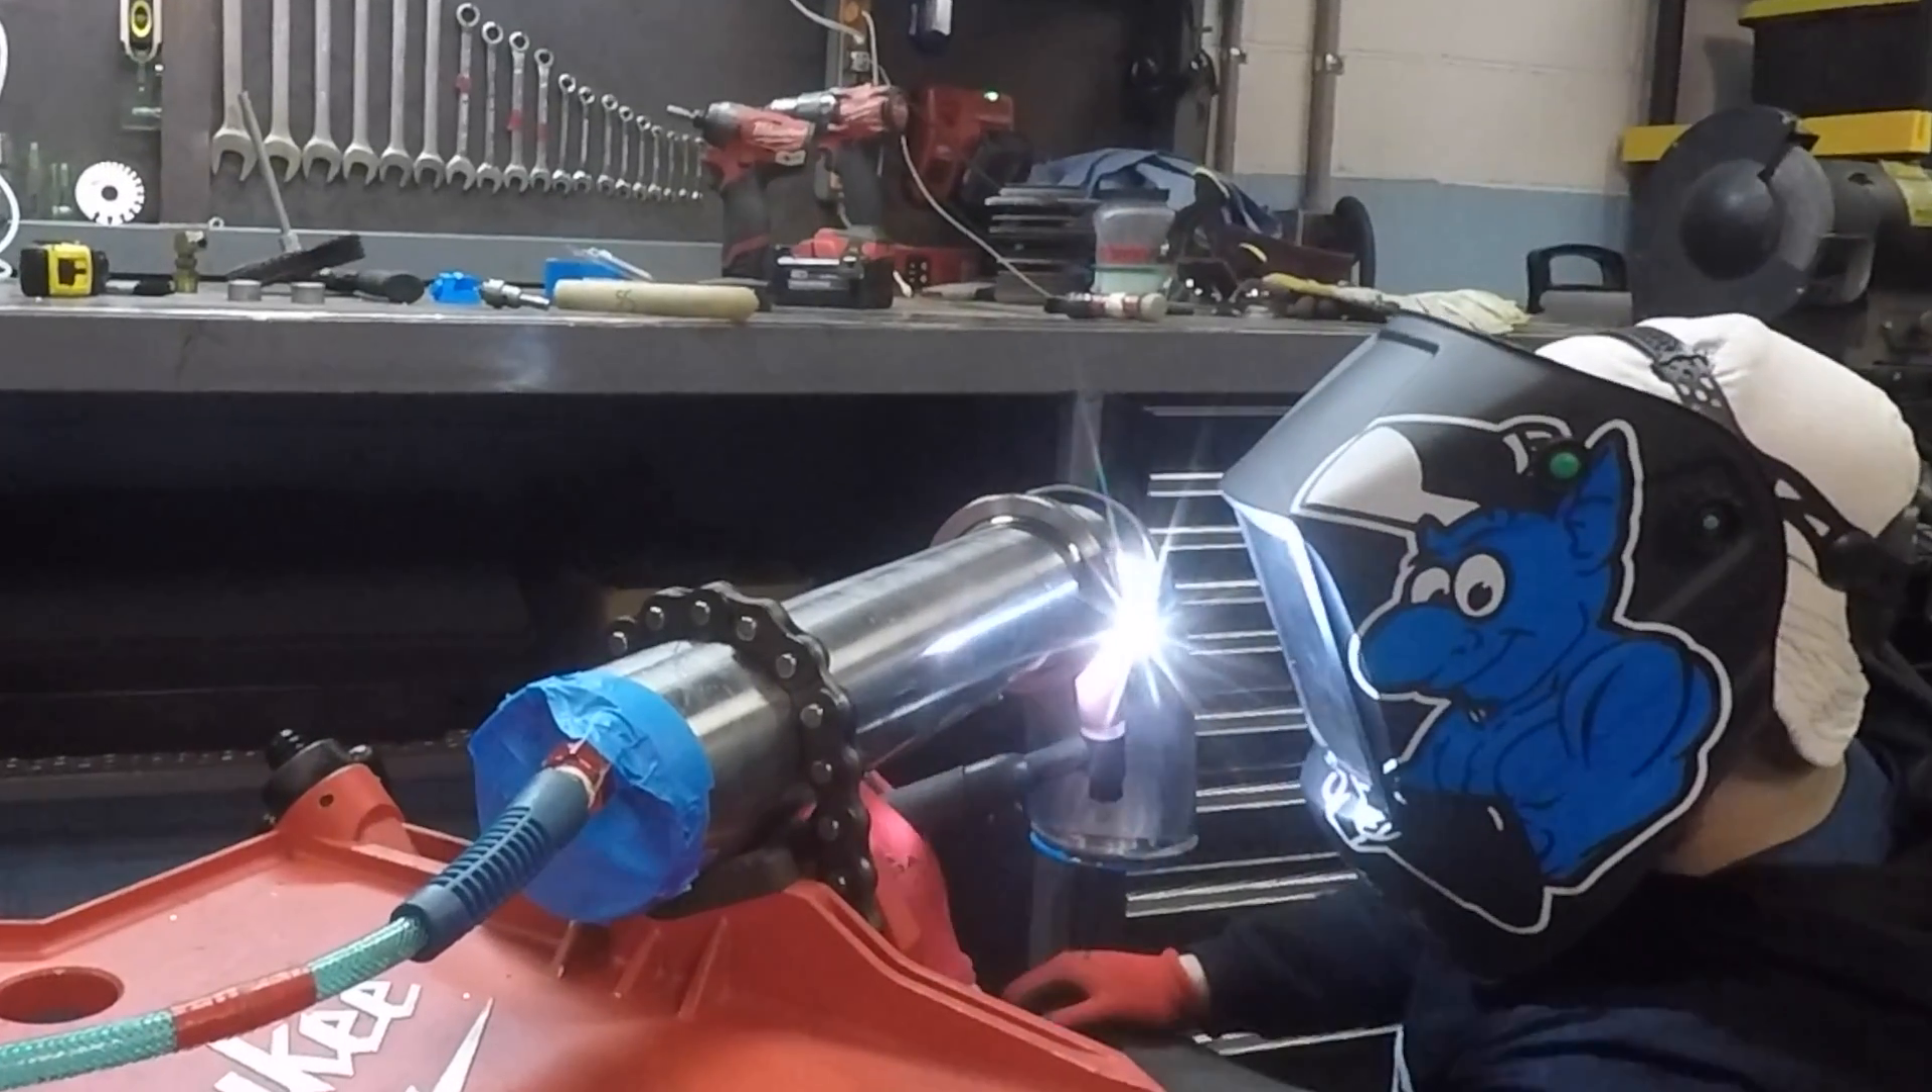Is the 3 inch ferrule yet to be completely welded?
Yes.